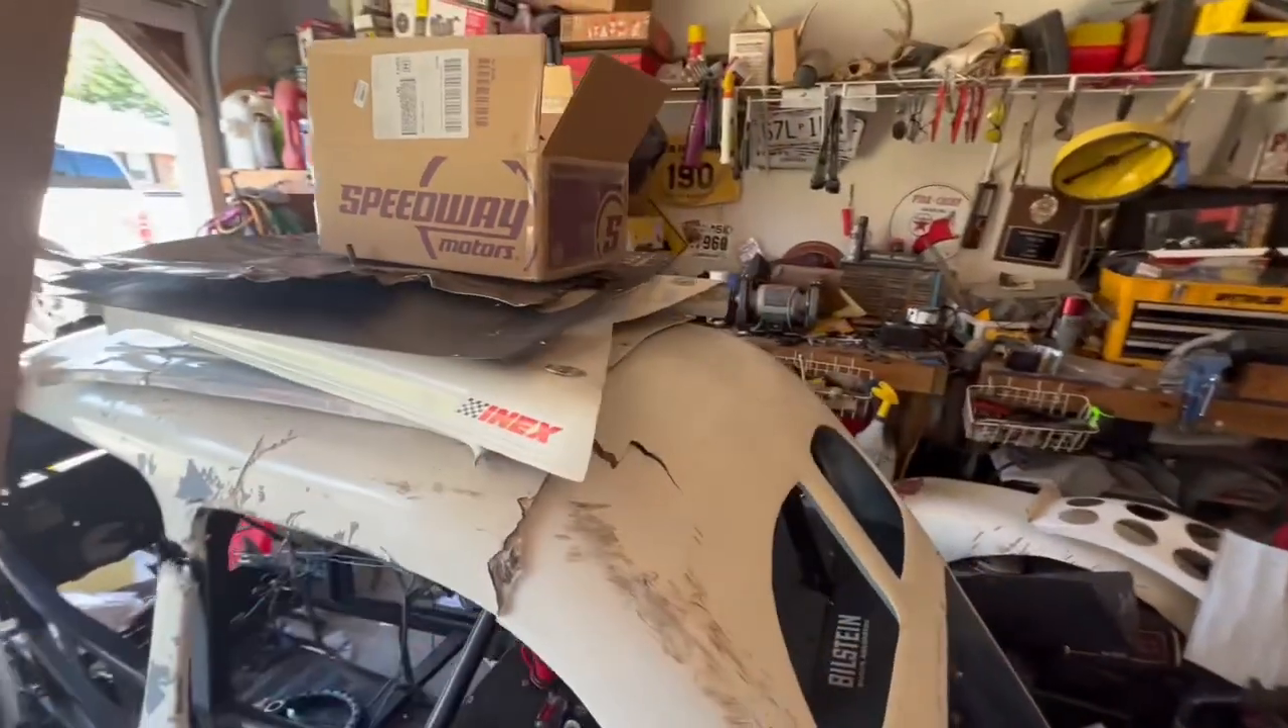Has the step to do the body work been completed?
No.